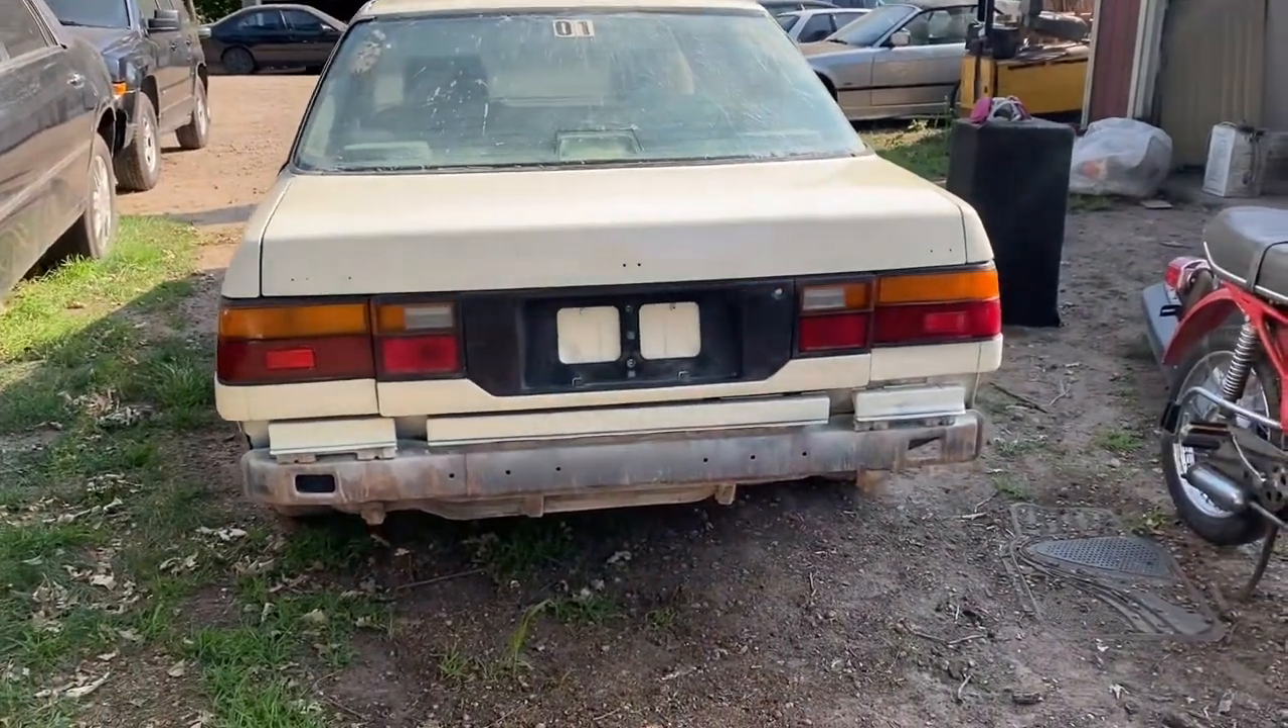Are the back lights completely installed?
Yes.